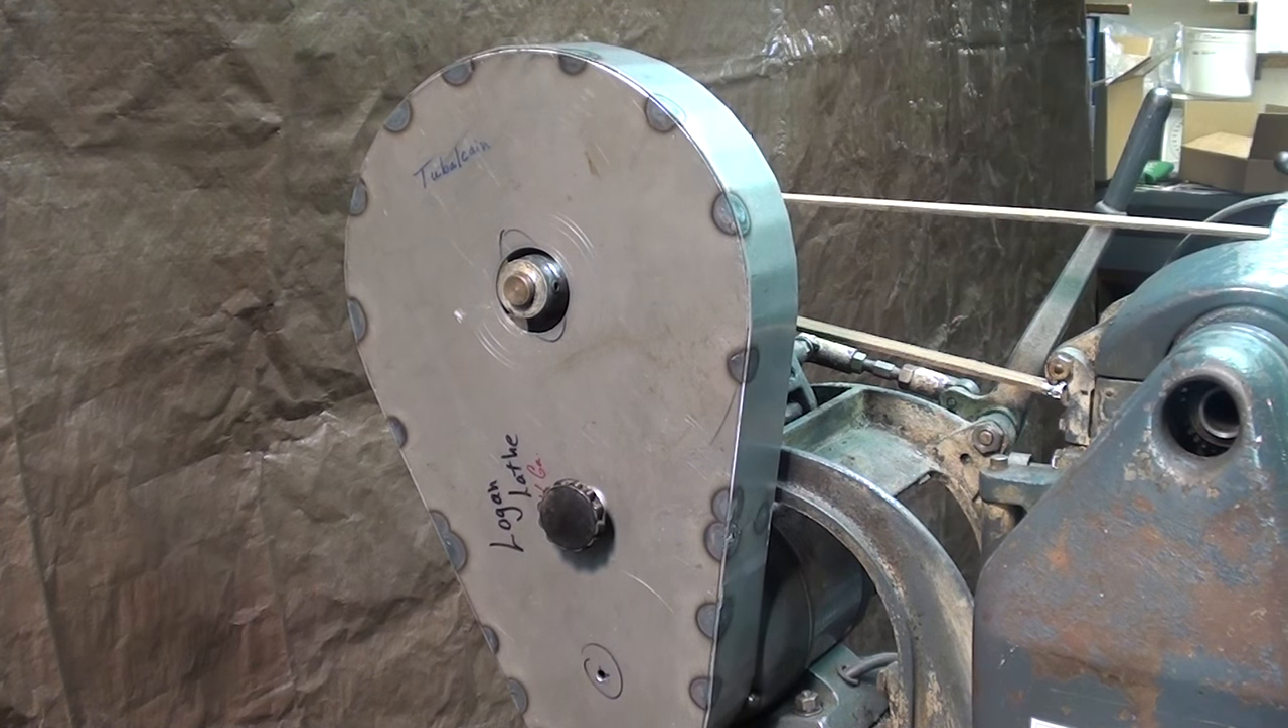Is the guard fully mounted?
Yes.